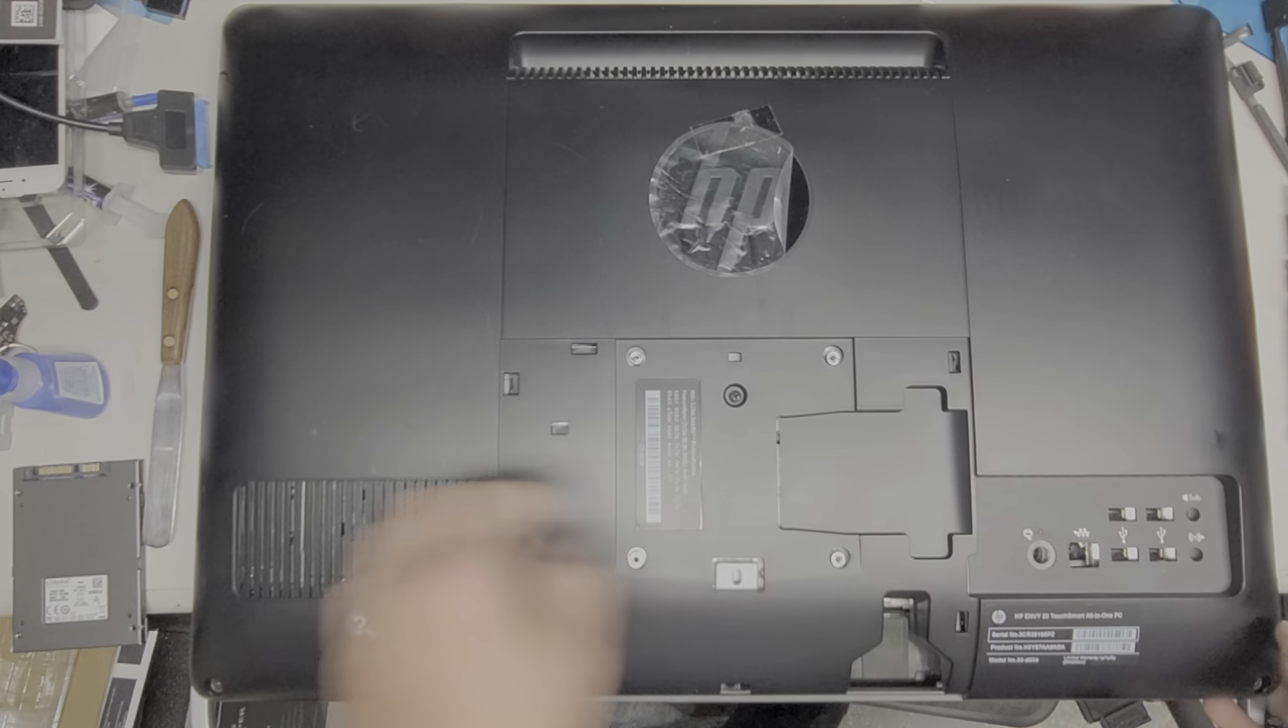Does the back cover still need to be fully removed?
Yes.